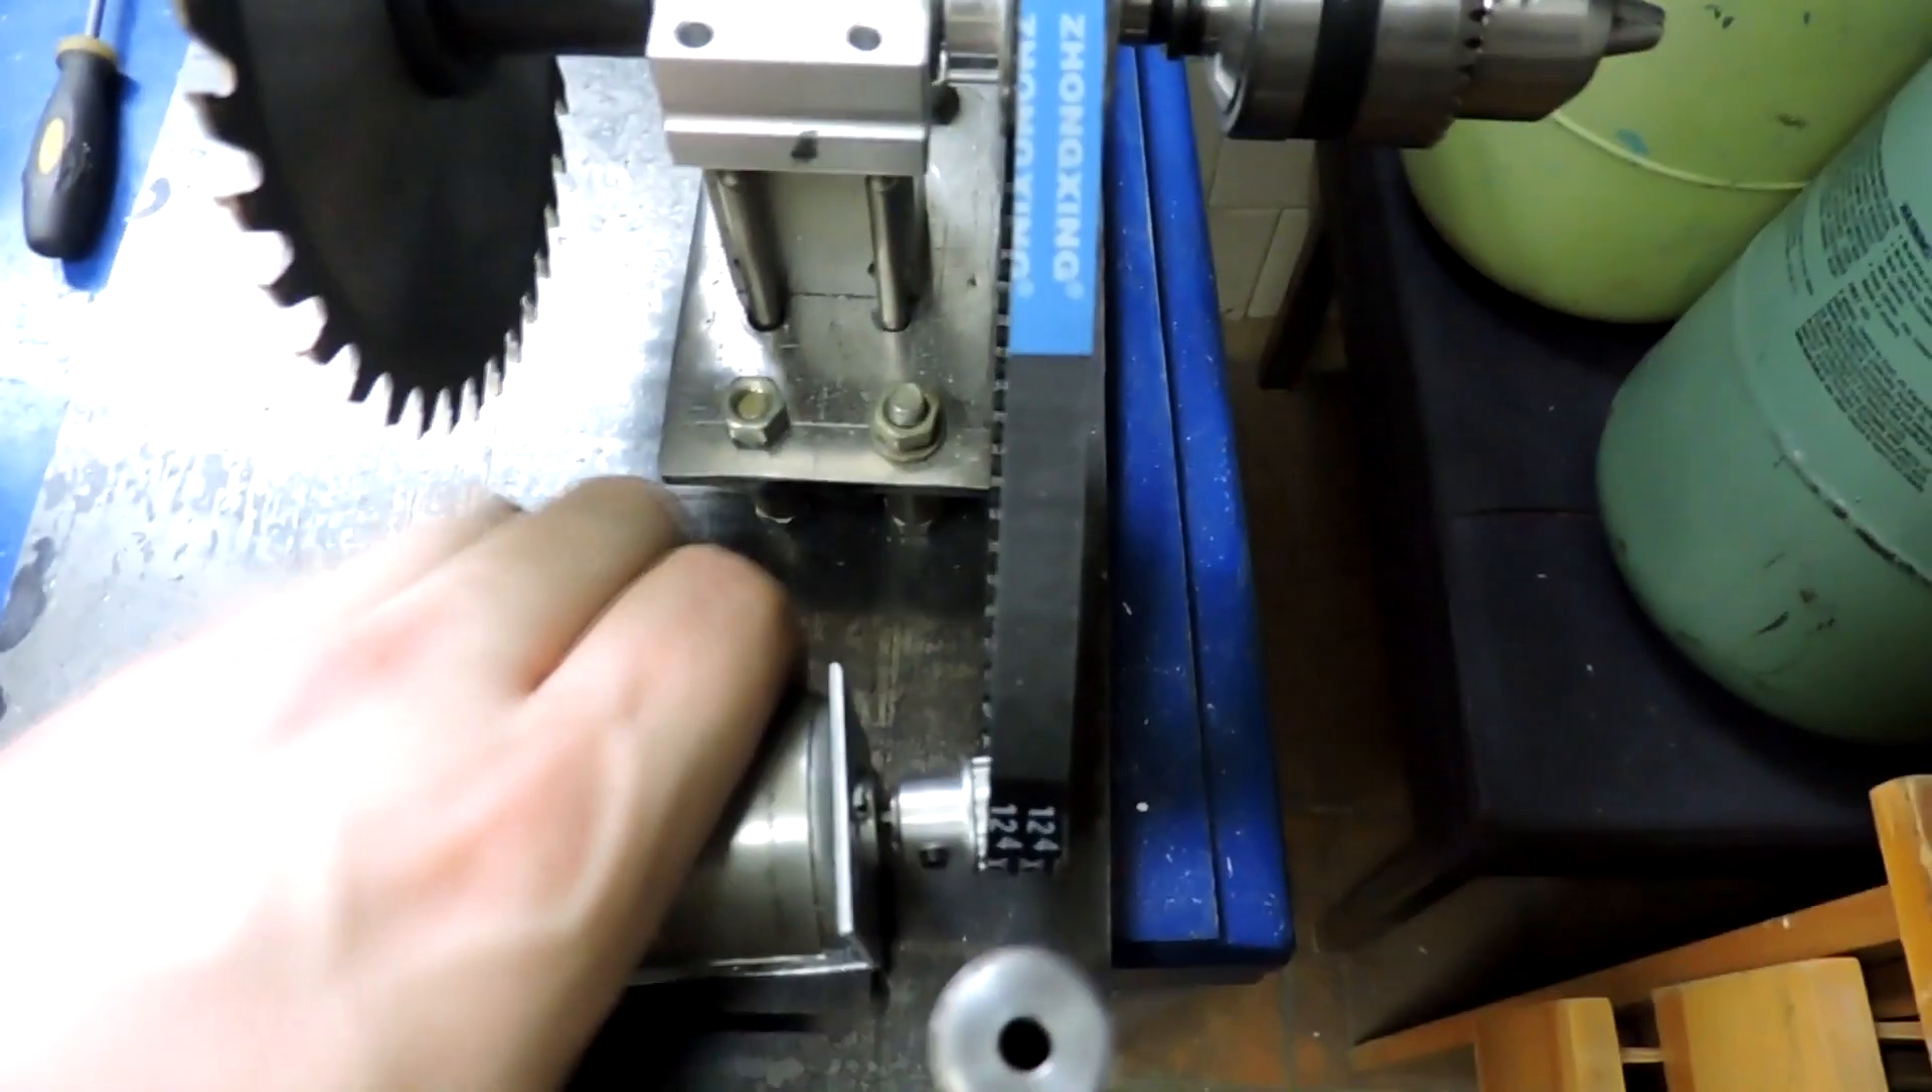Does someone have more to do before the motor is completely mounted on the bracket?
No.